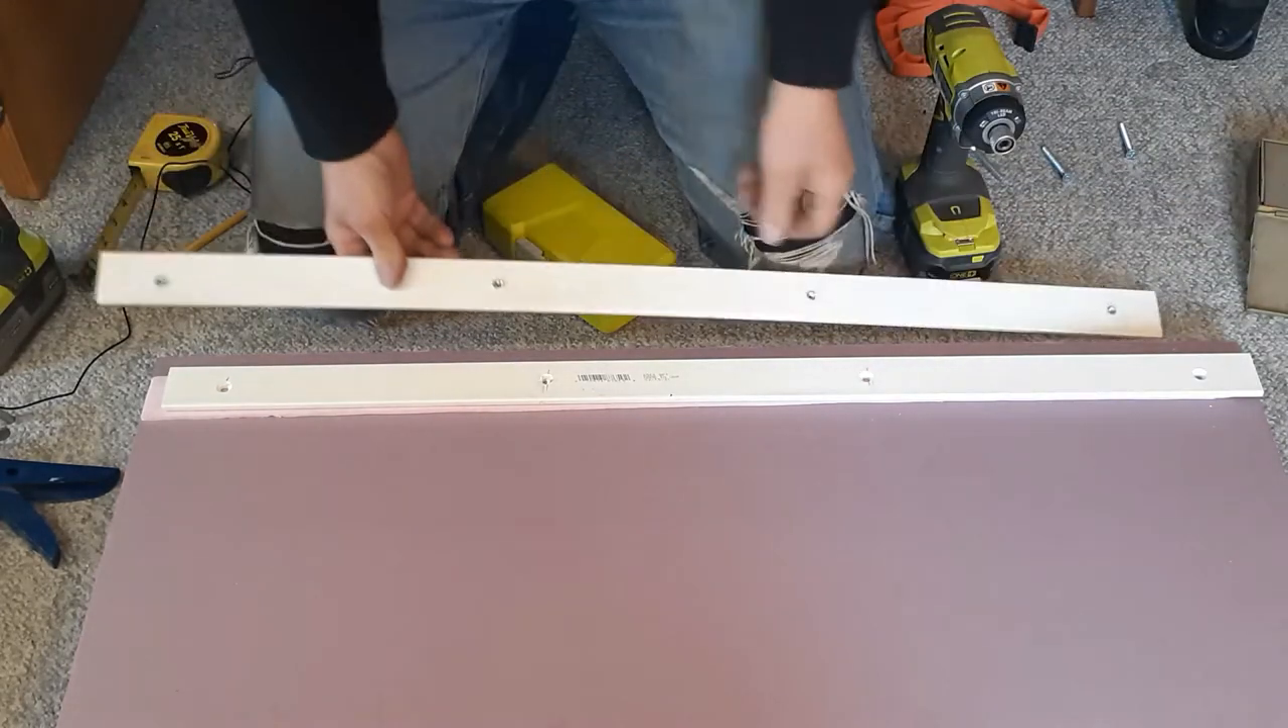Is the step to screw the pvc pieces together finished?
No.